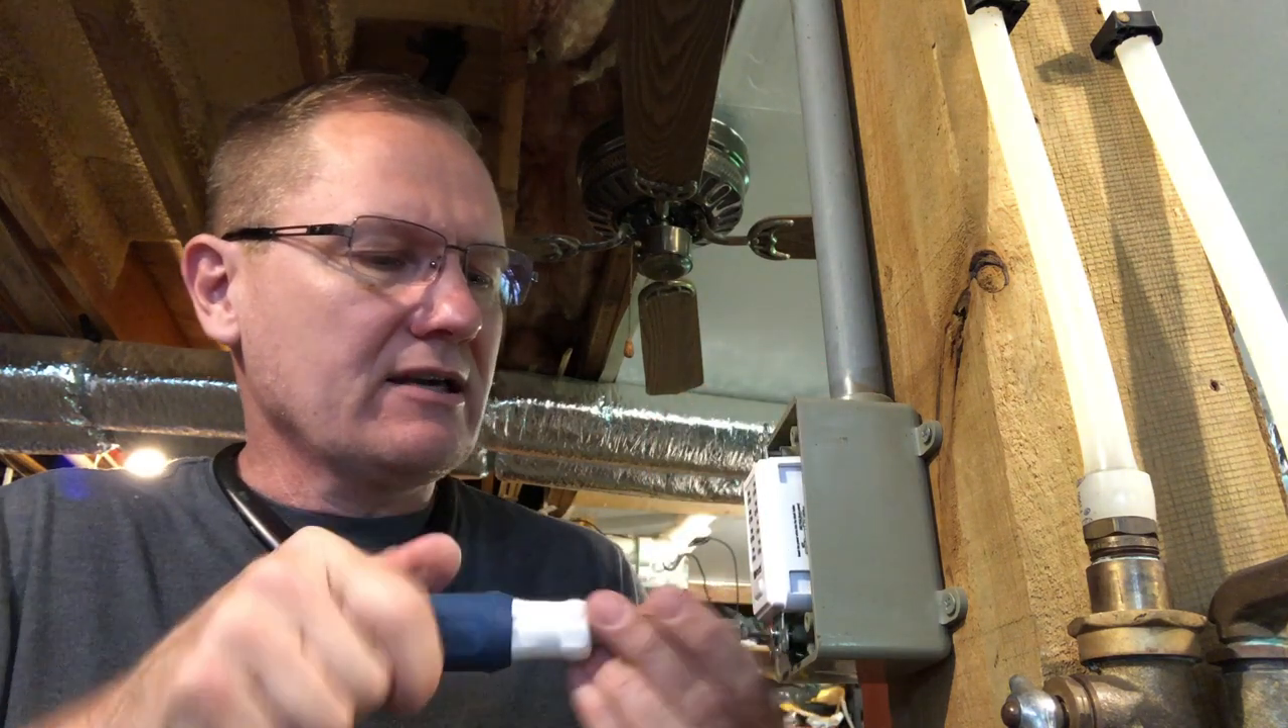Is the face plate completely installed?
No.